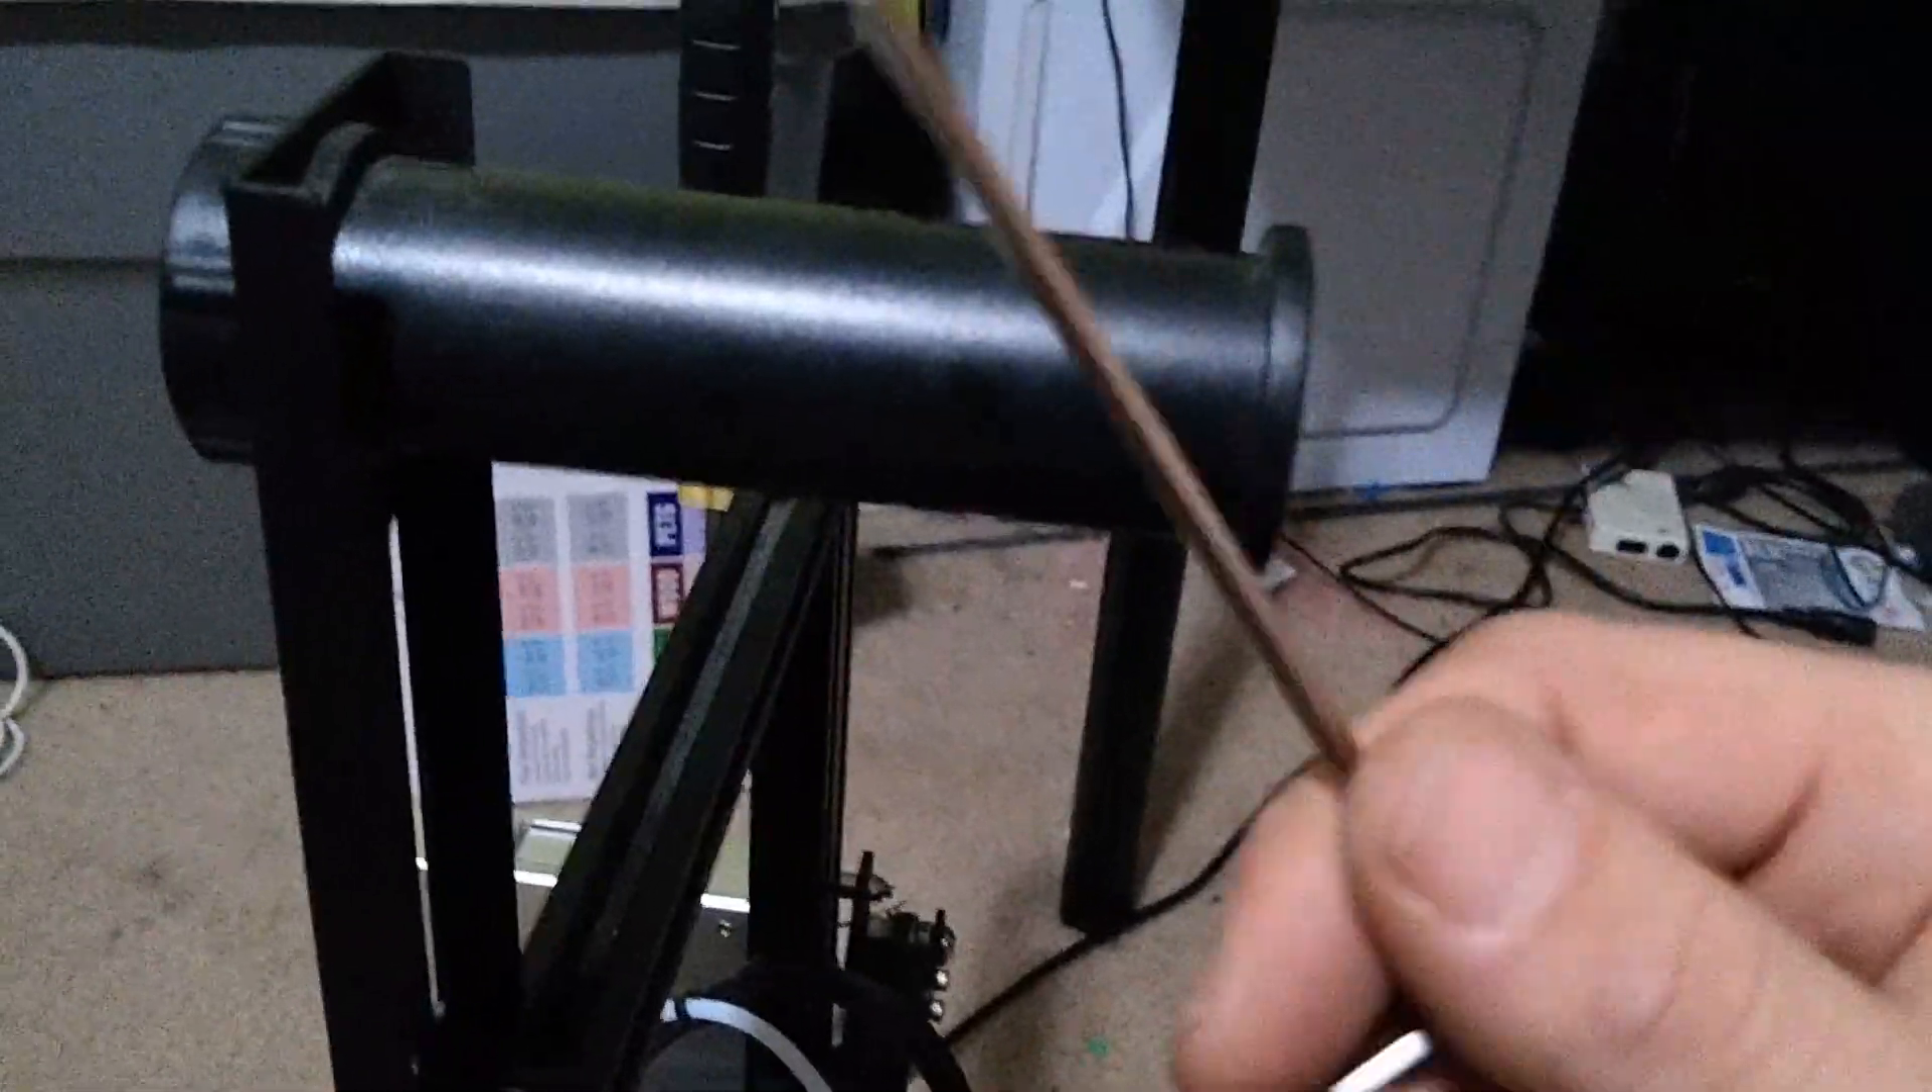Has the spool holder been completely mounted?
Yes.